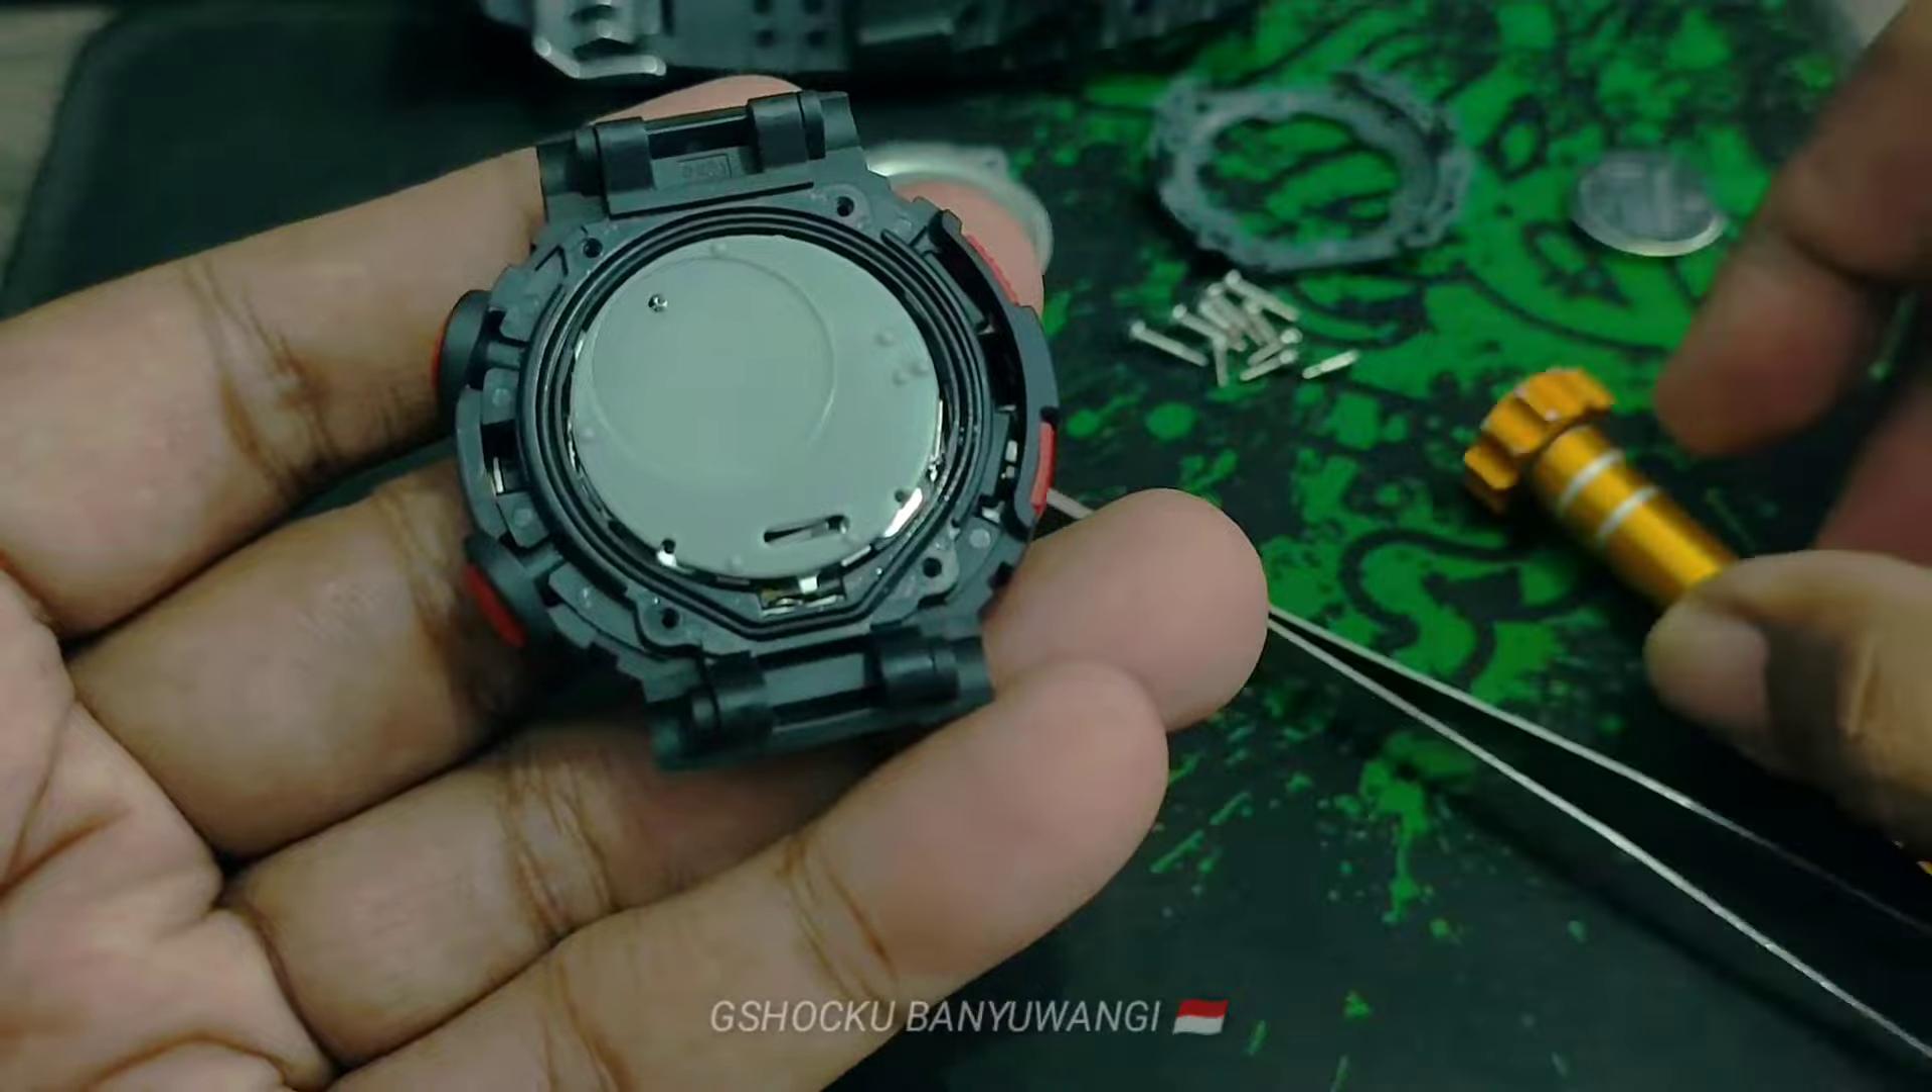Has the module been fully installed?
Yes.